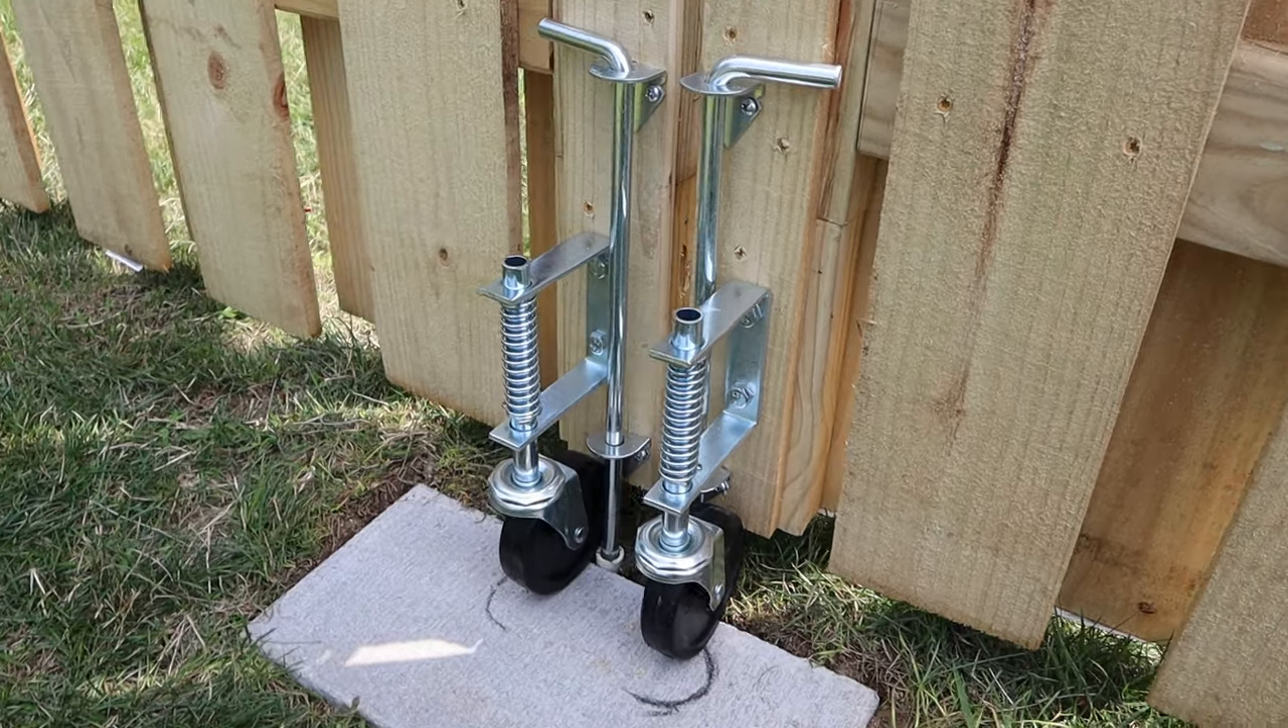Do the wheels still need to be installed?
No.